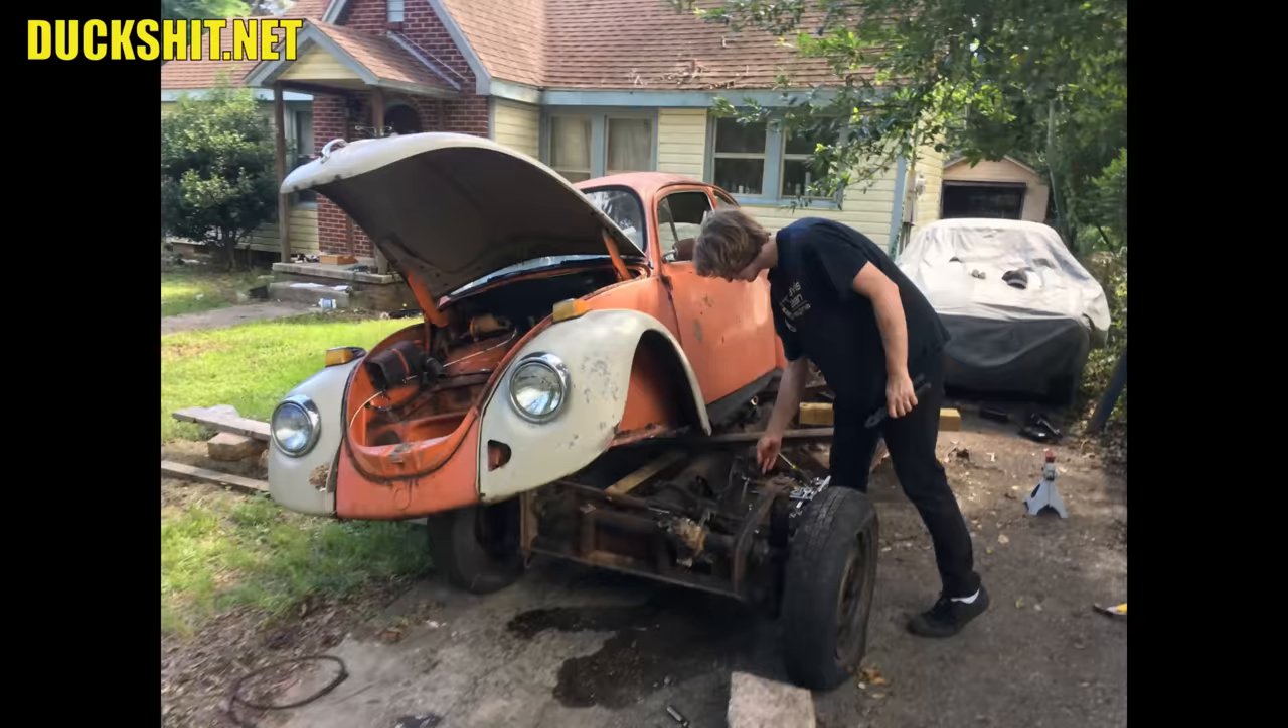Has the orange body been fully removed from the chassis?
No.